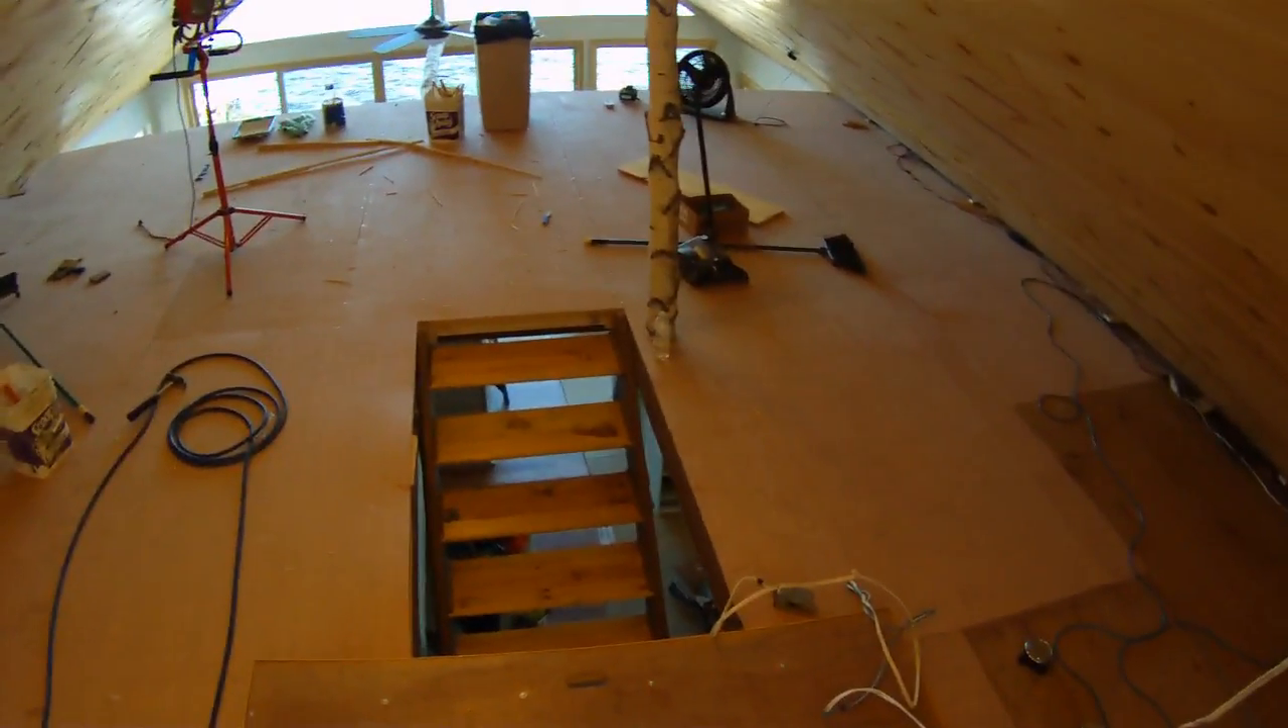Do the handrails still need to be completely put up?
Yes.